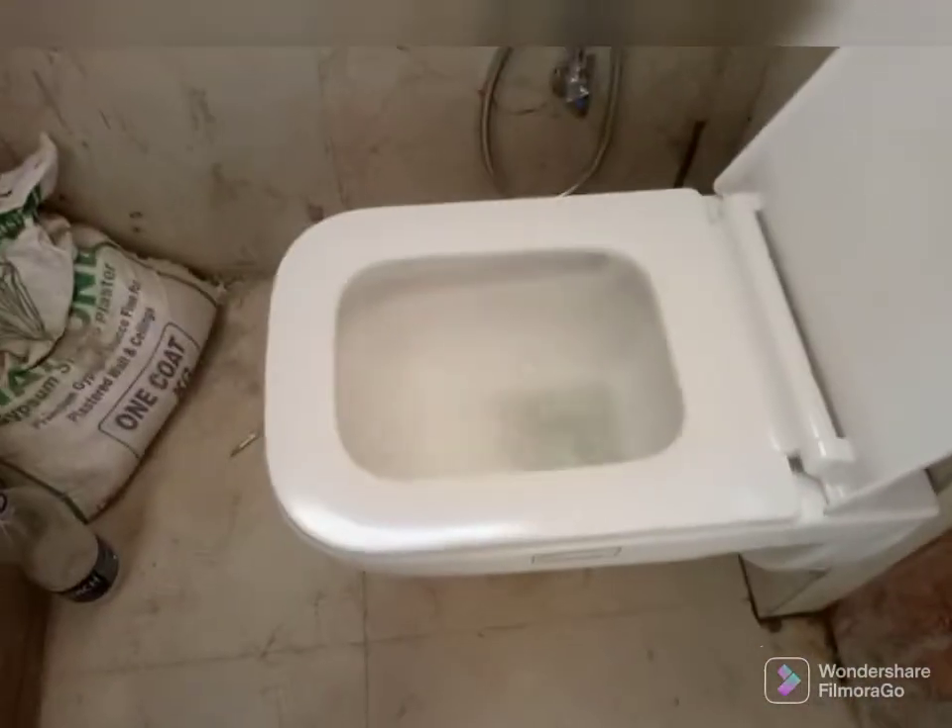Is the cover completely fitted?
Yes.